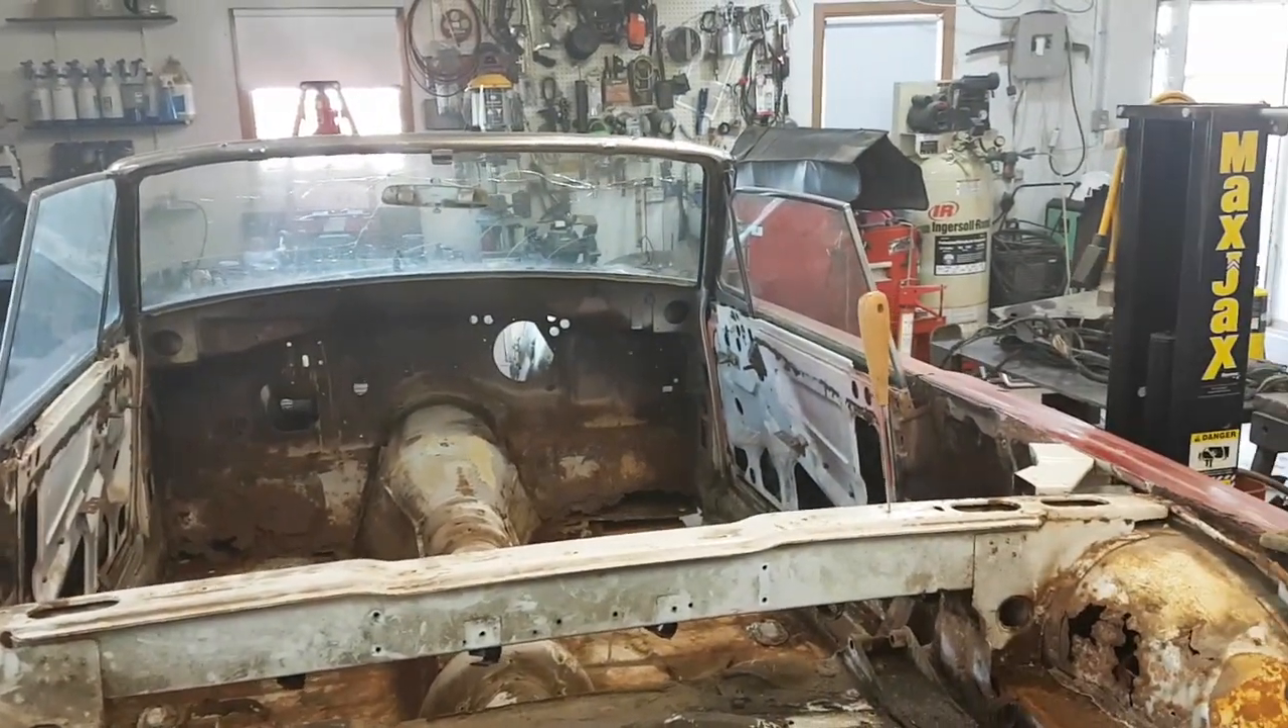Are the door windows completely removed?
No.